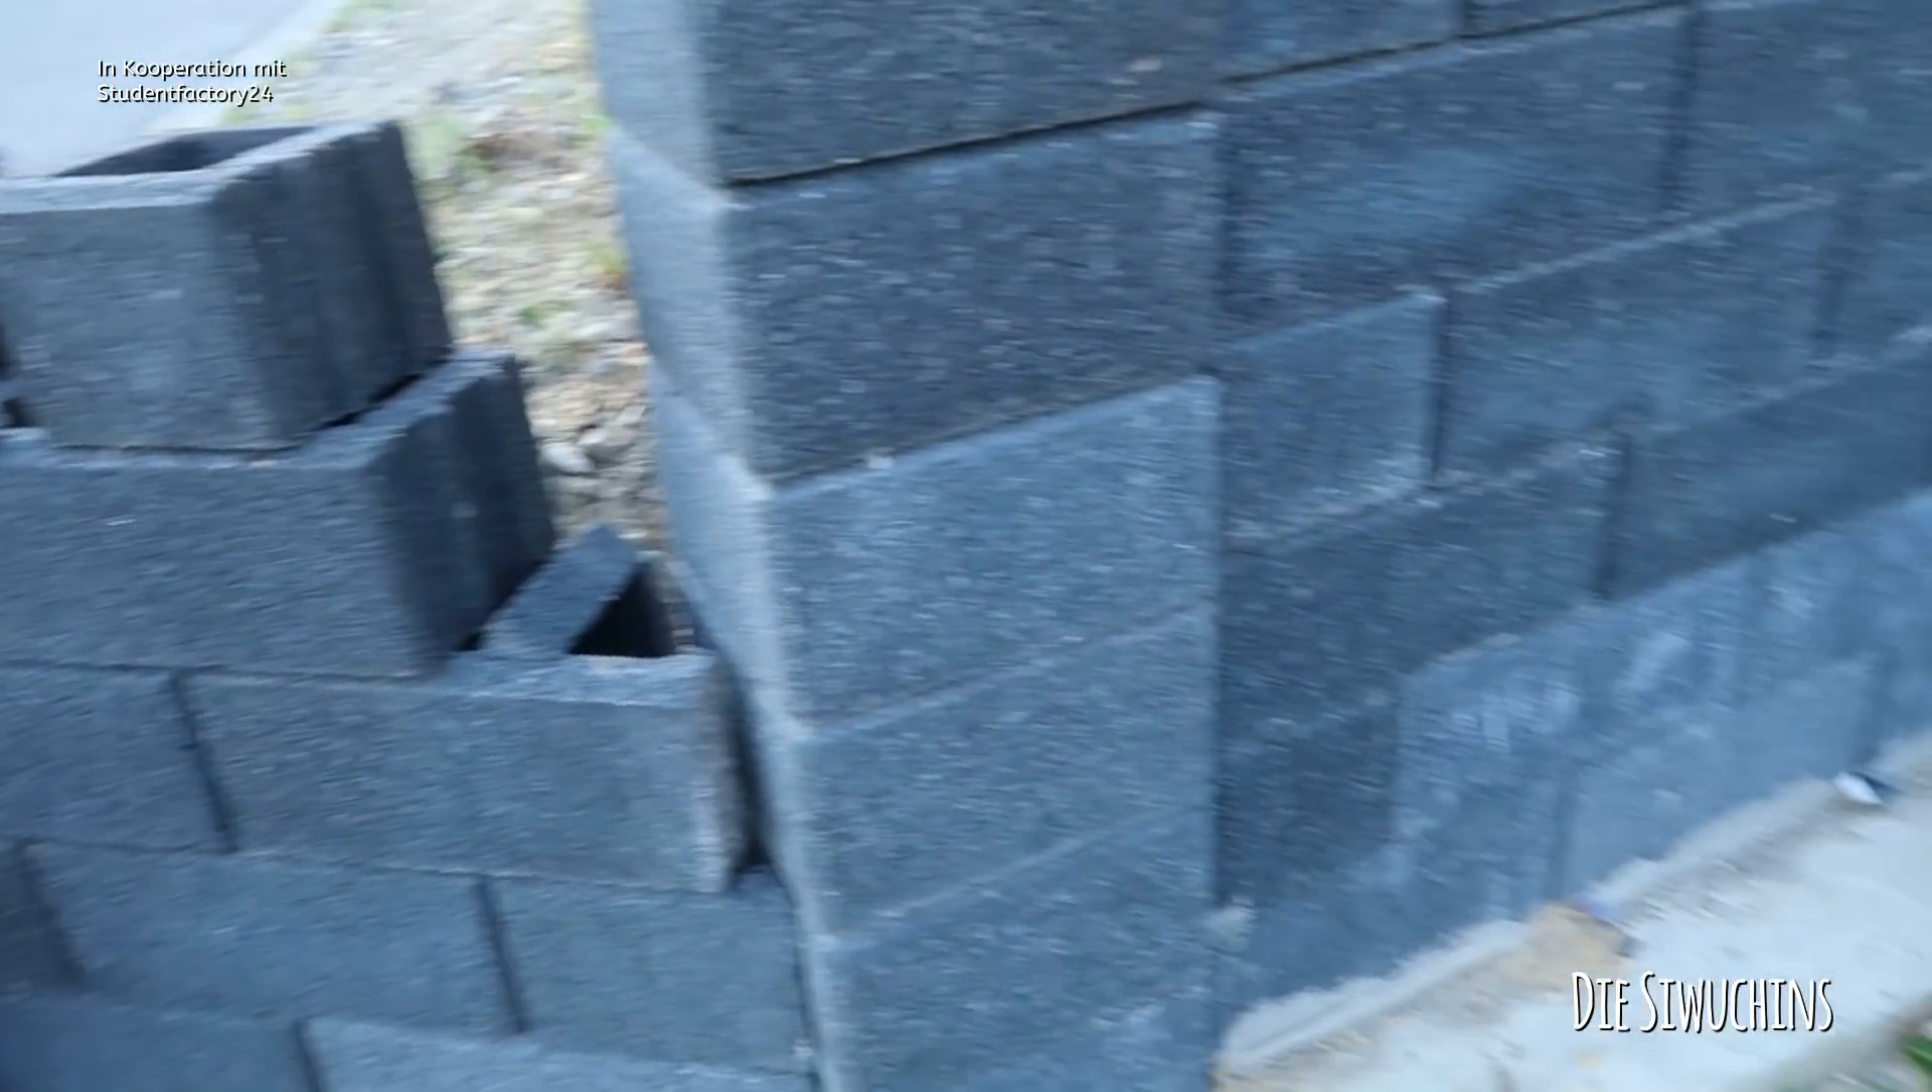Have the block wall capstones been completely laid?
No.